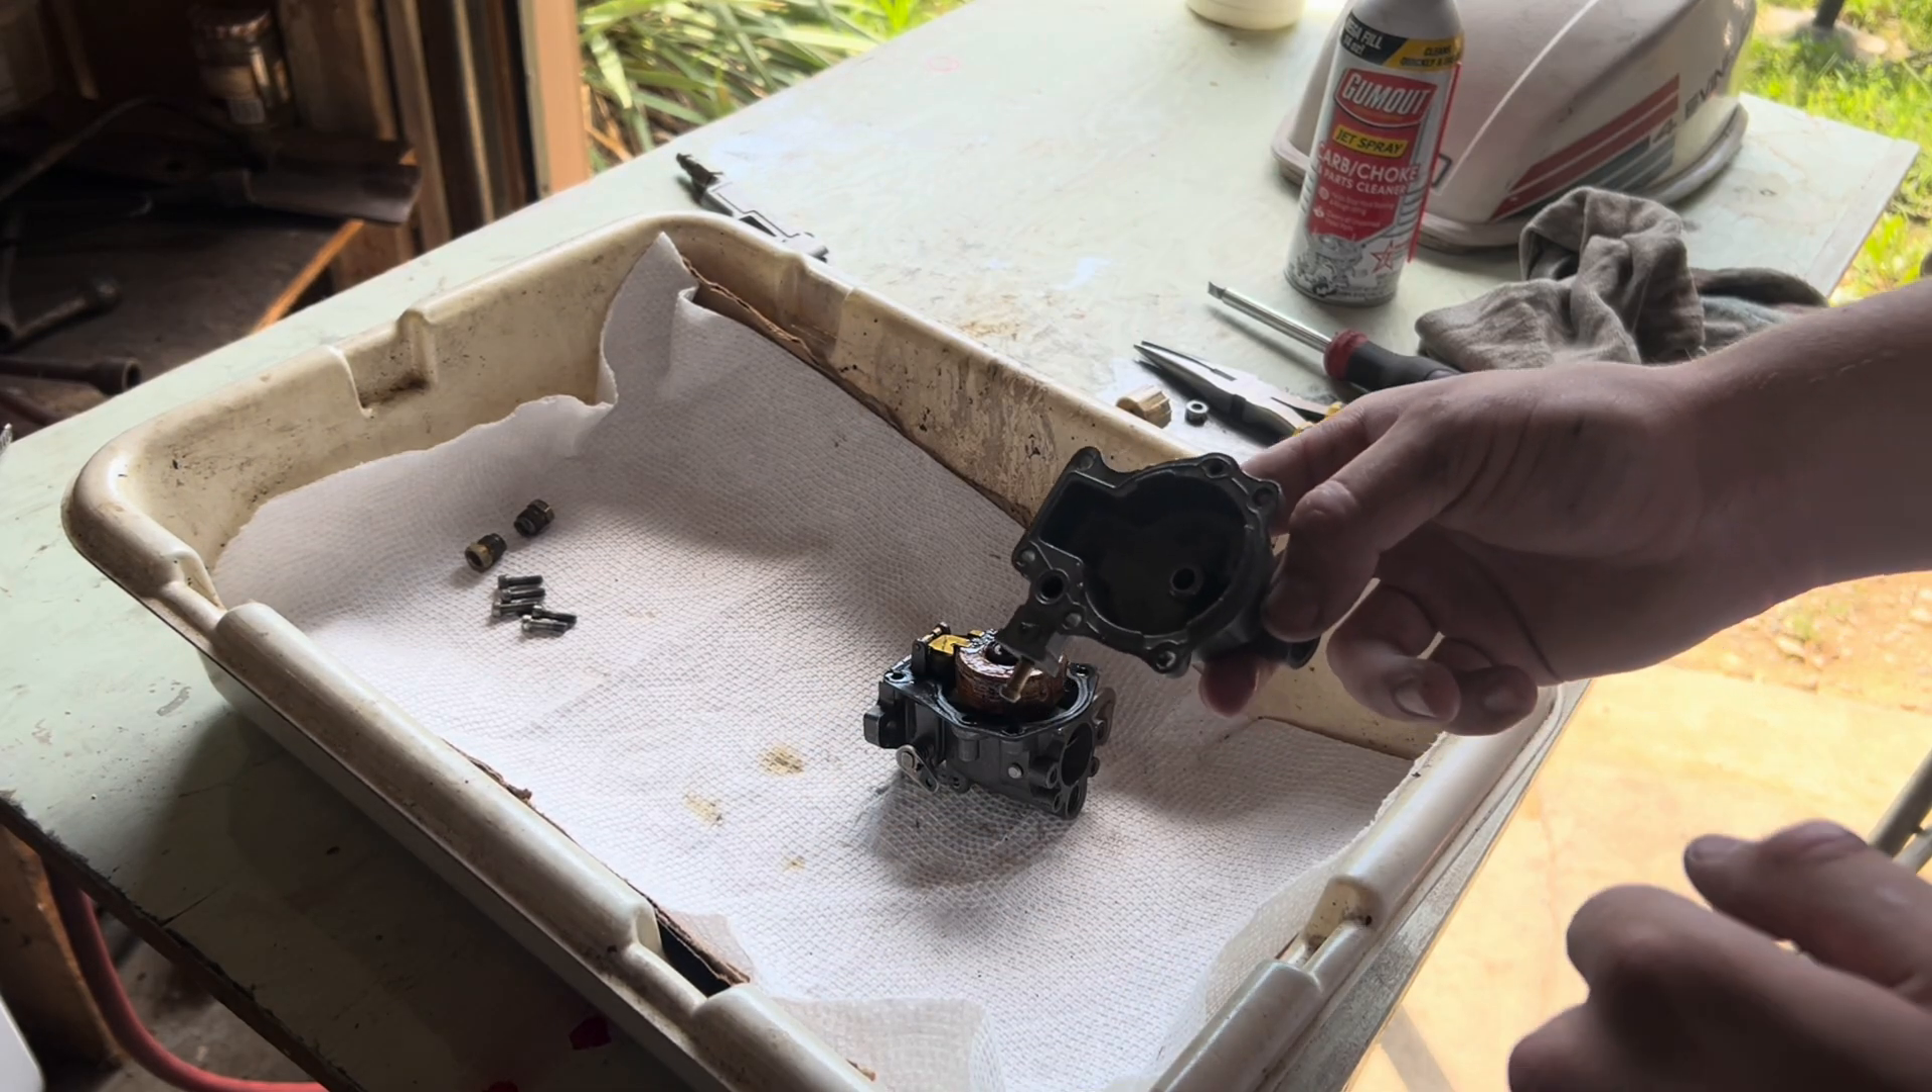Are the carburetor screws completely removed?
Yes.